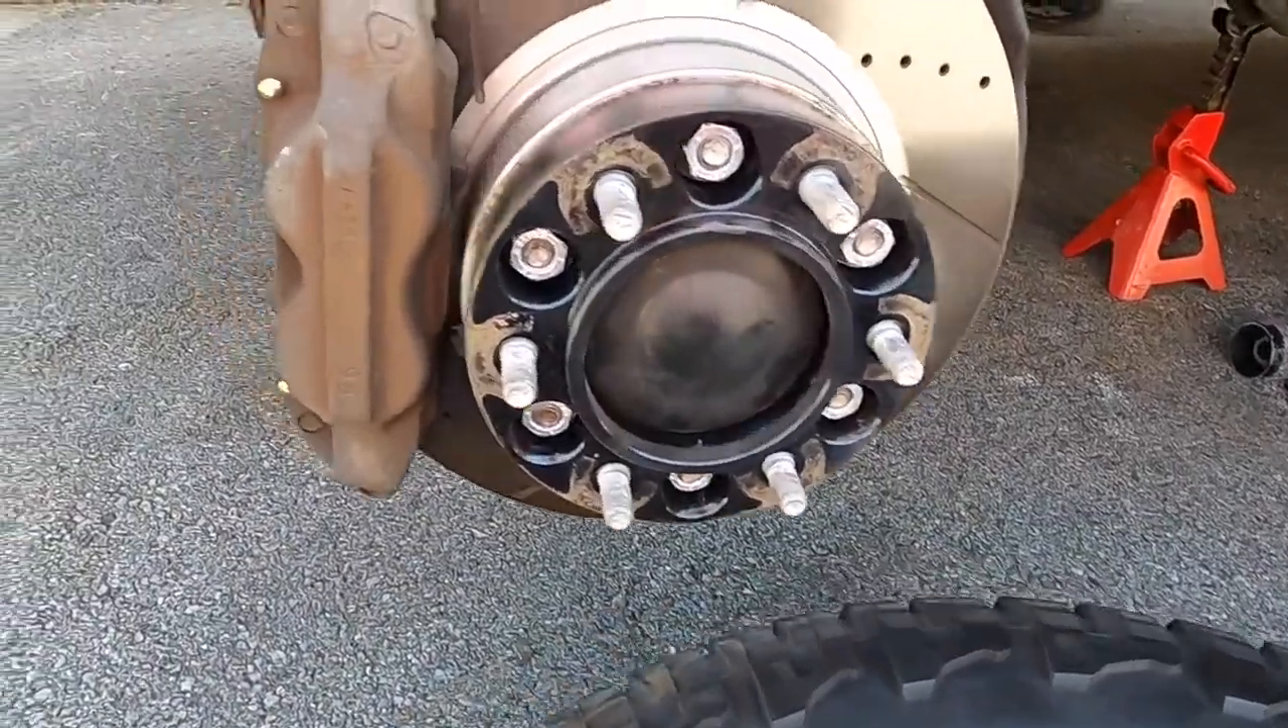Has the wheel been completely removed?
Yes.